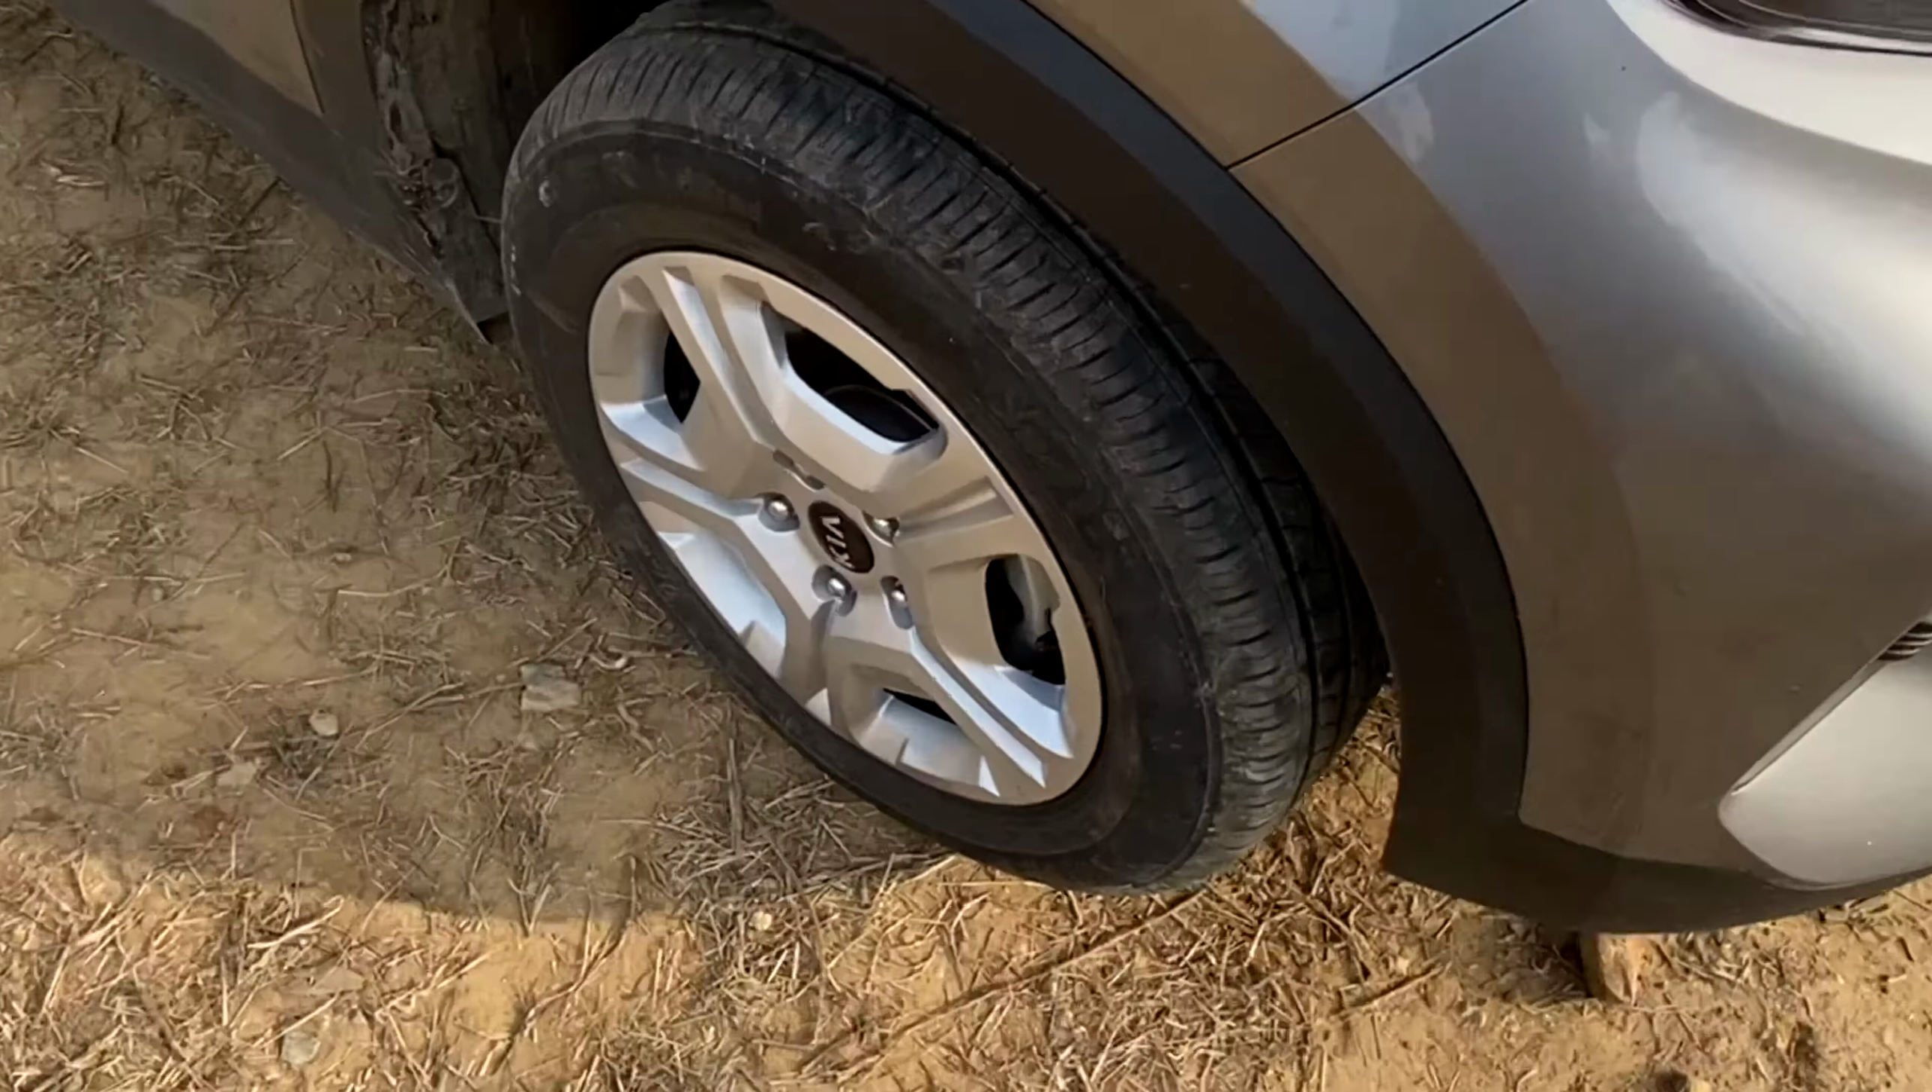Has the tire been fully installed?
Yes.